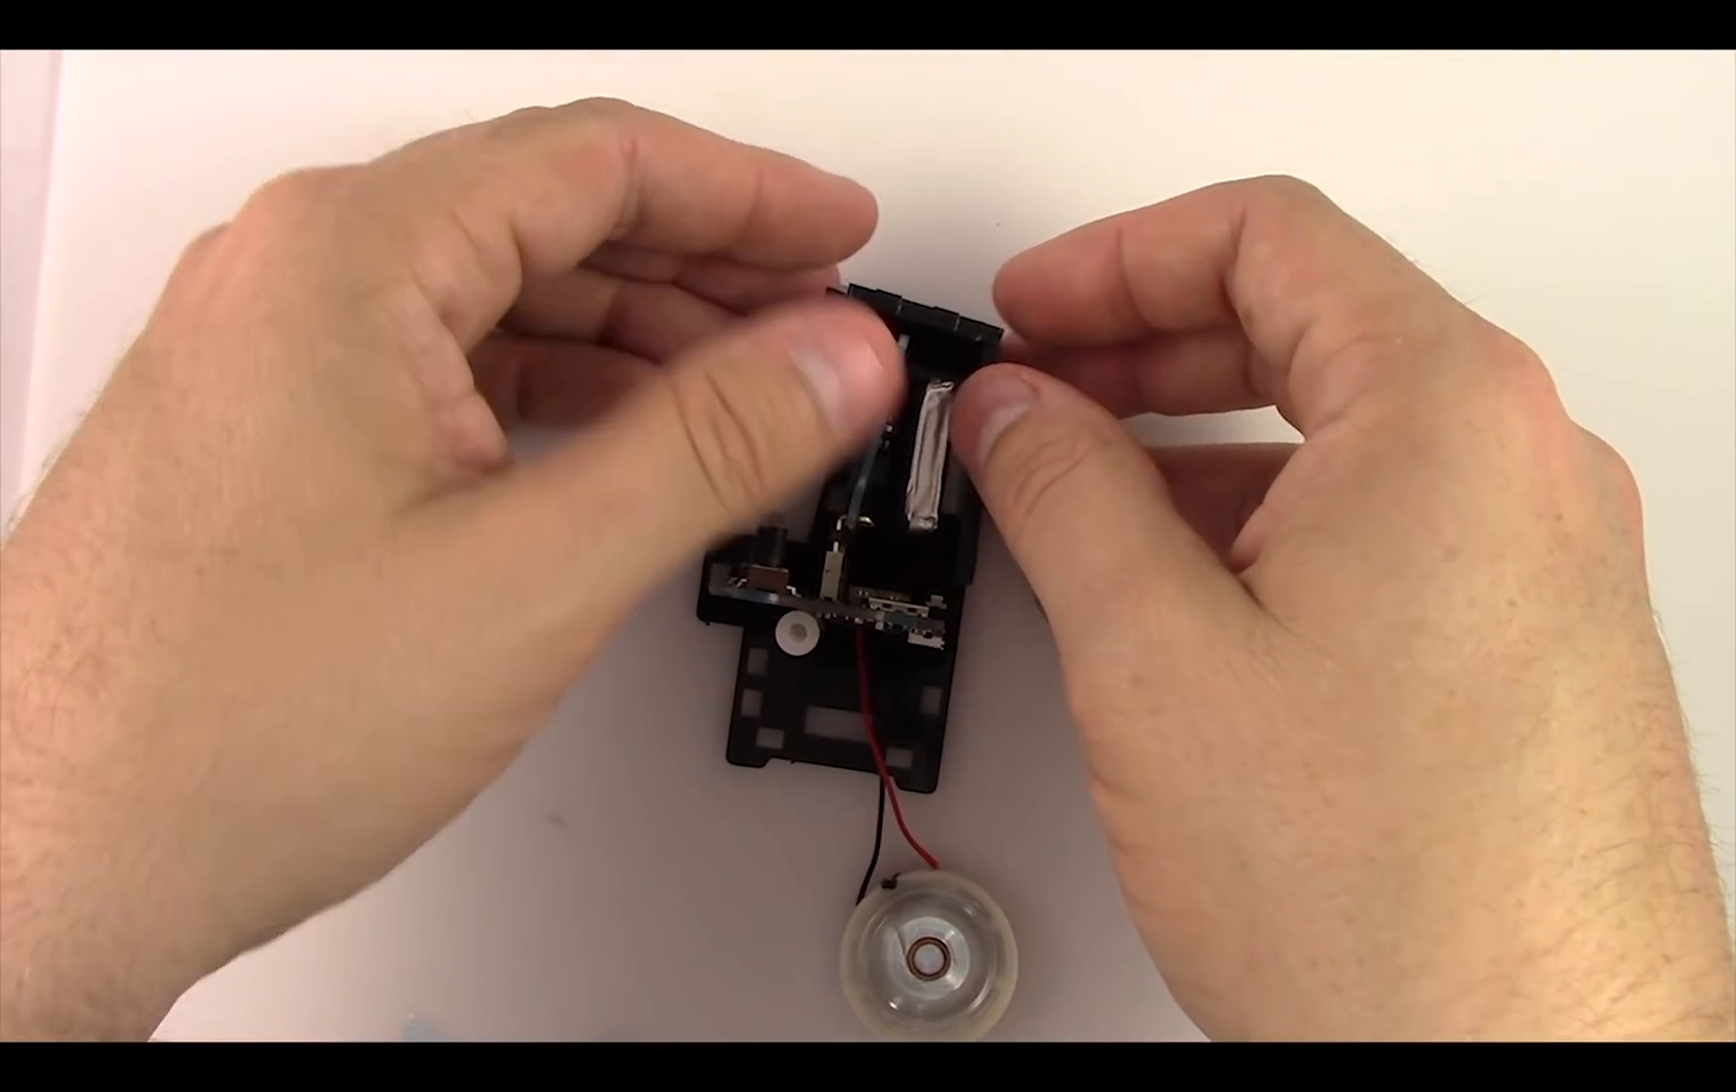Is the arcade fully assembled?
No.